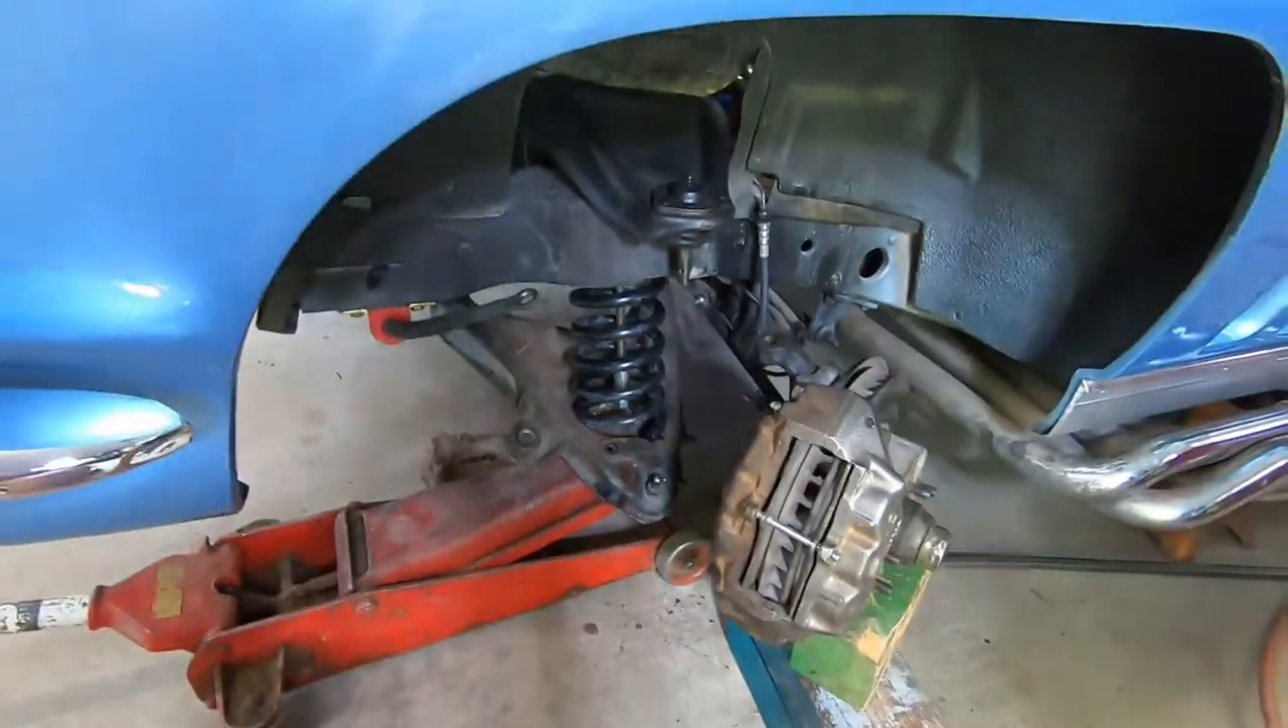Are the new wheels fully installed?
No.